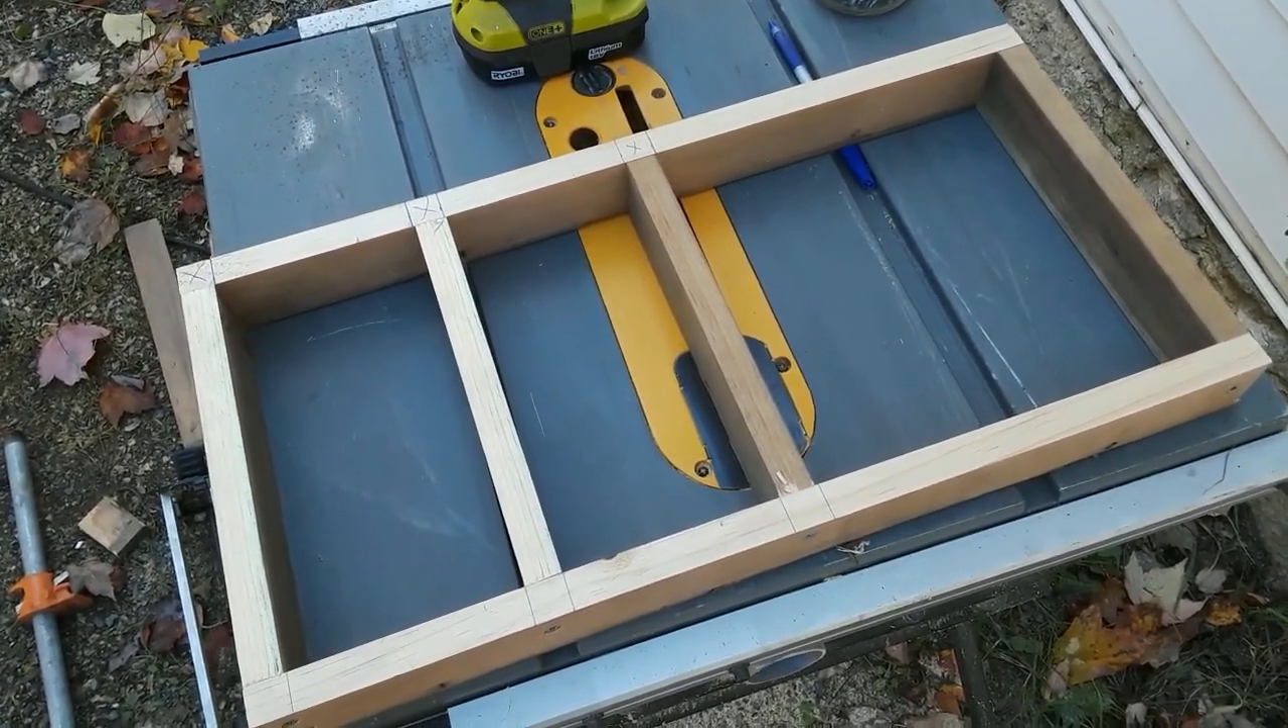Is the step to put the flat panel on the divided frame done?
No.